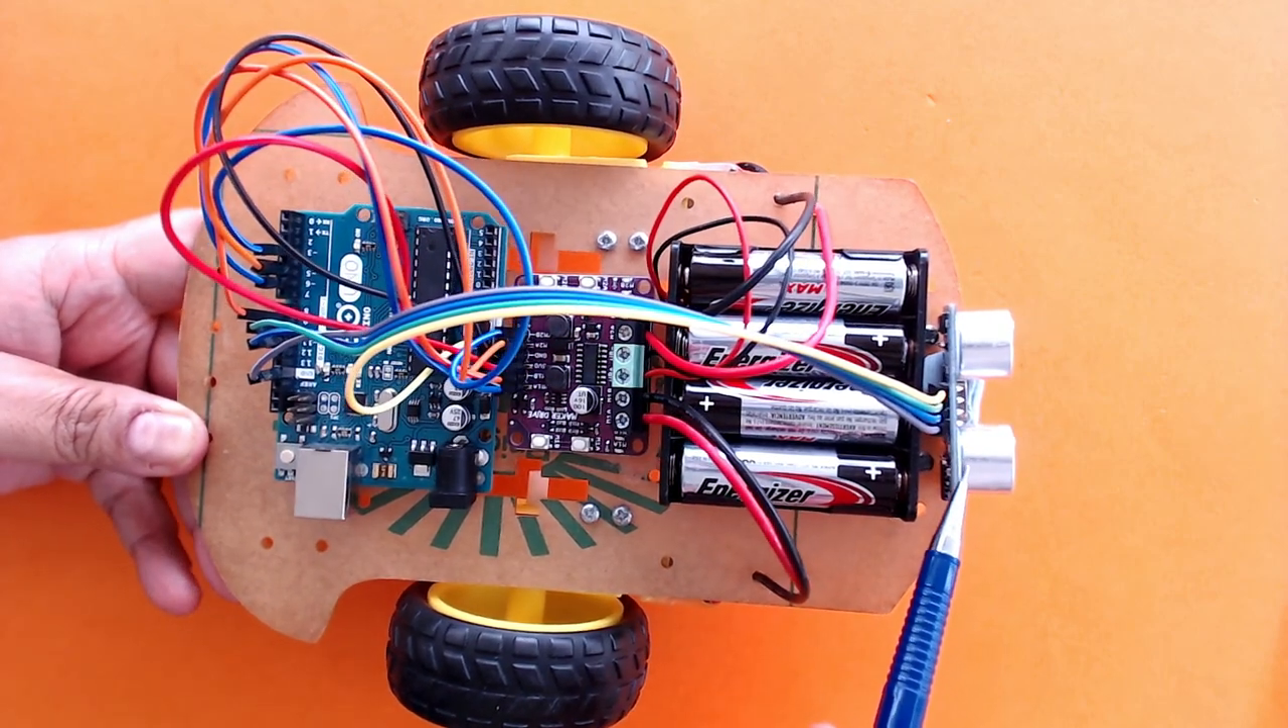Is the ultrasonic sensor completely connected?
Yes.